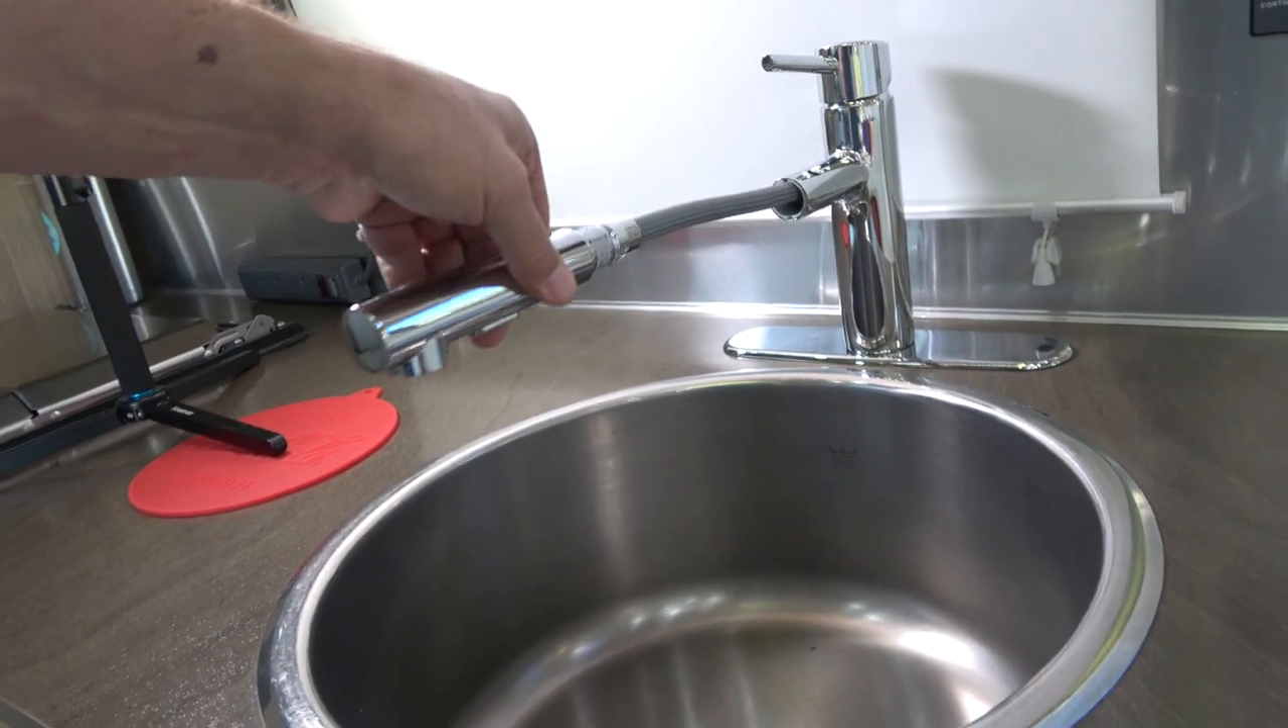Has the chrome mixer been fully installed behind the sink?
Yes.